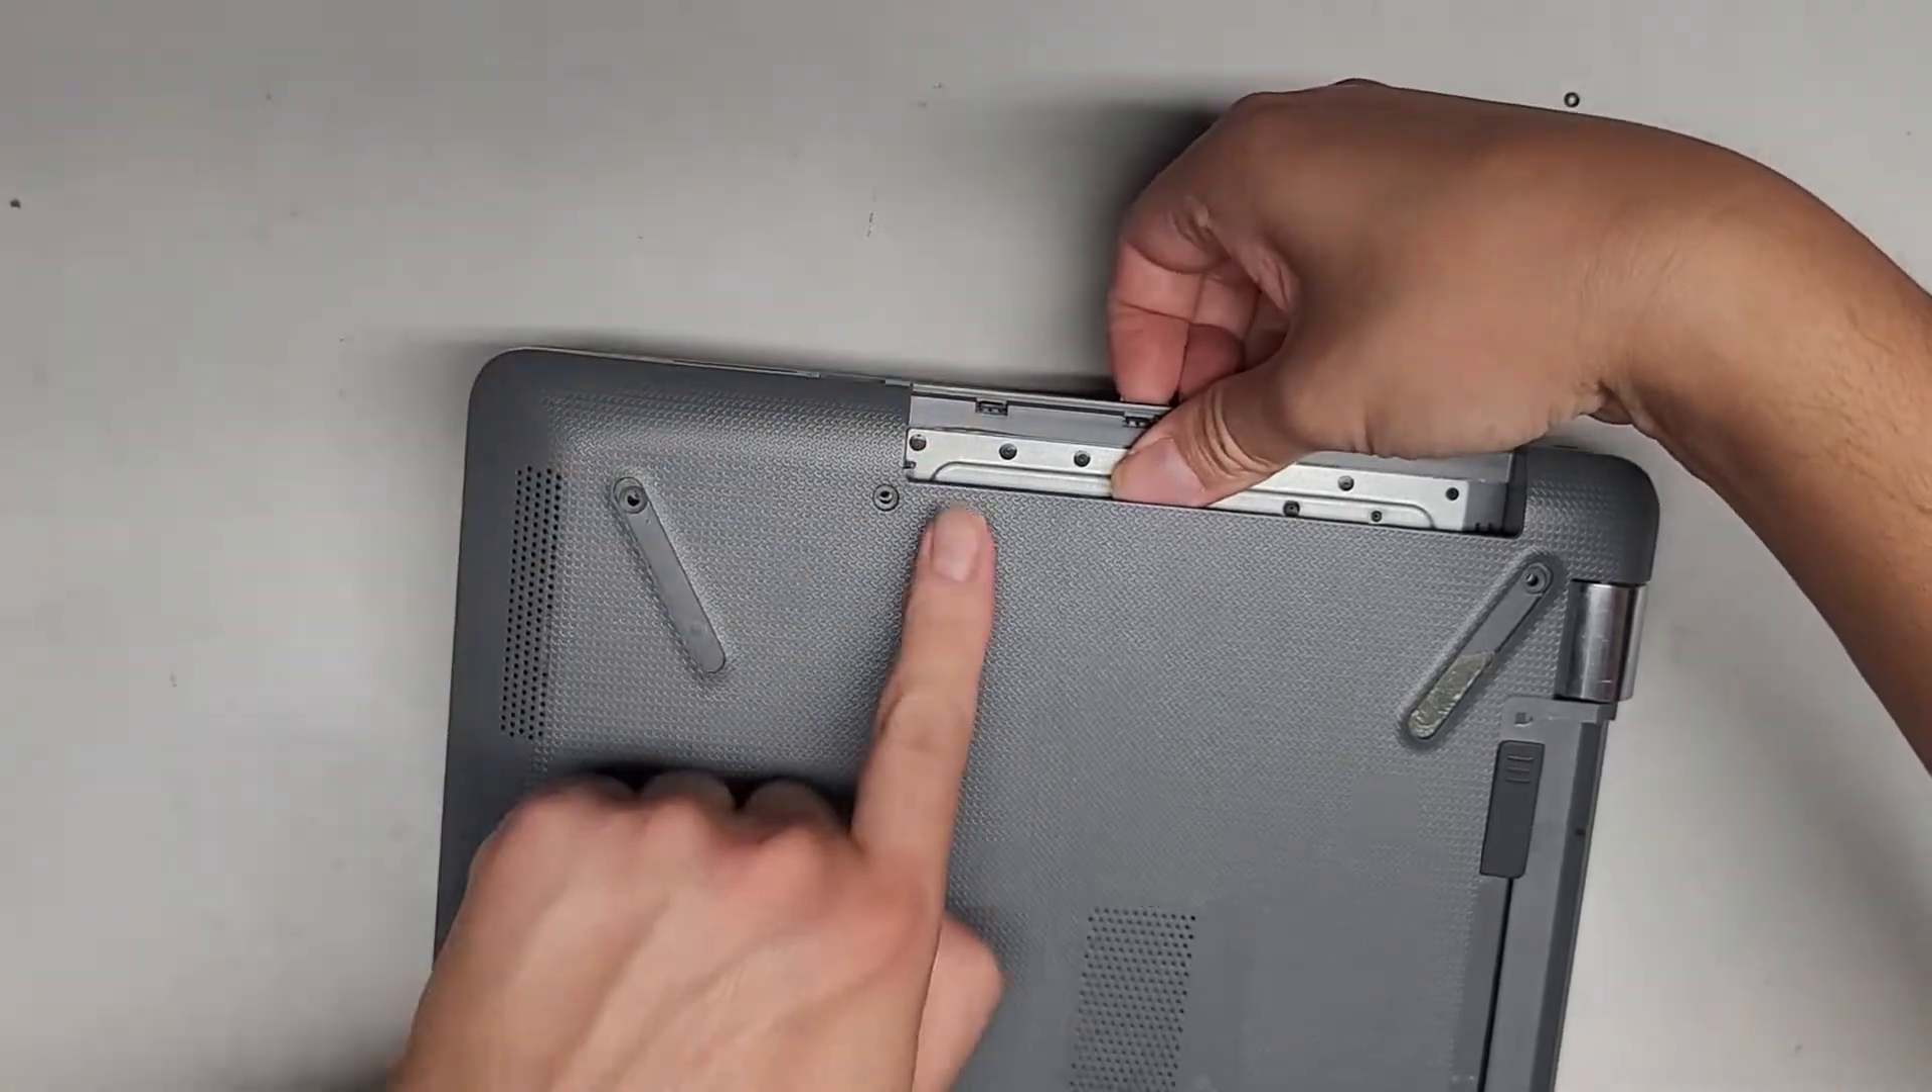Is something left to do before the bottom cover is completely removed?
Yes.